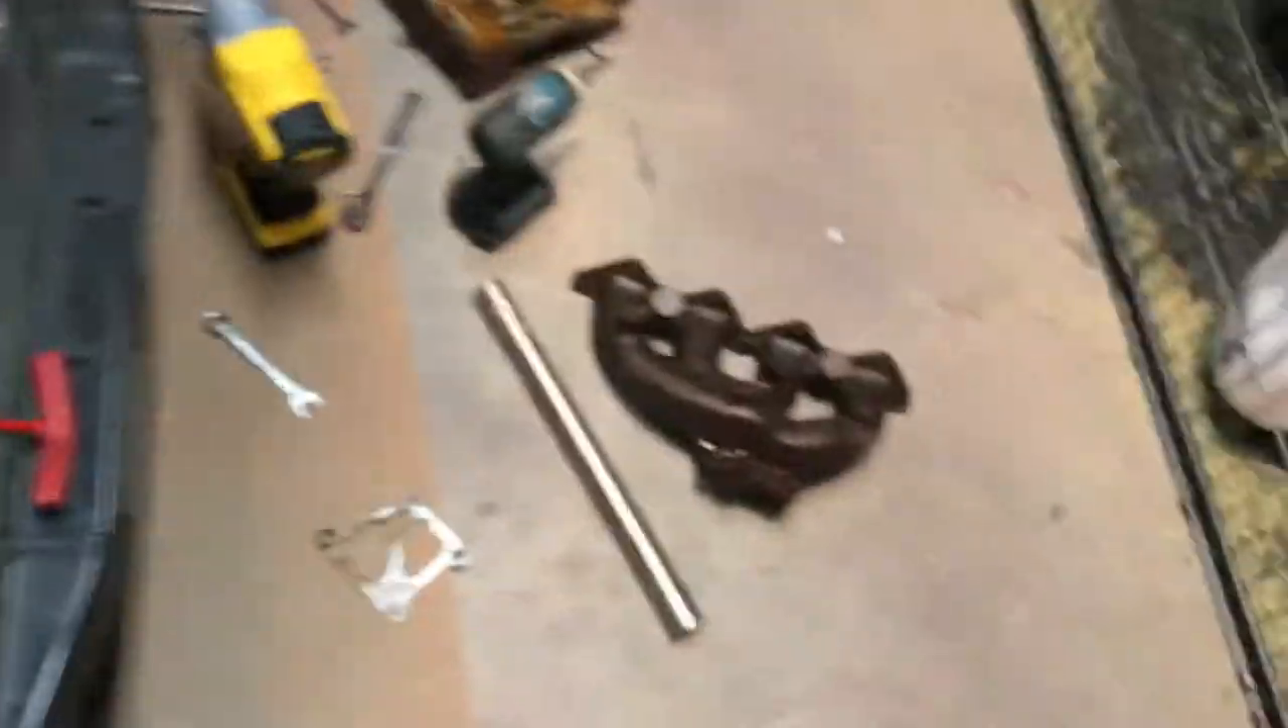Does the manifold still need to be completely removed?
No.